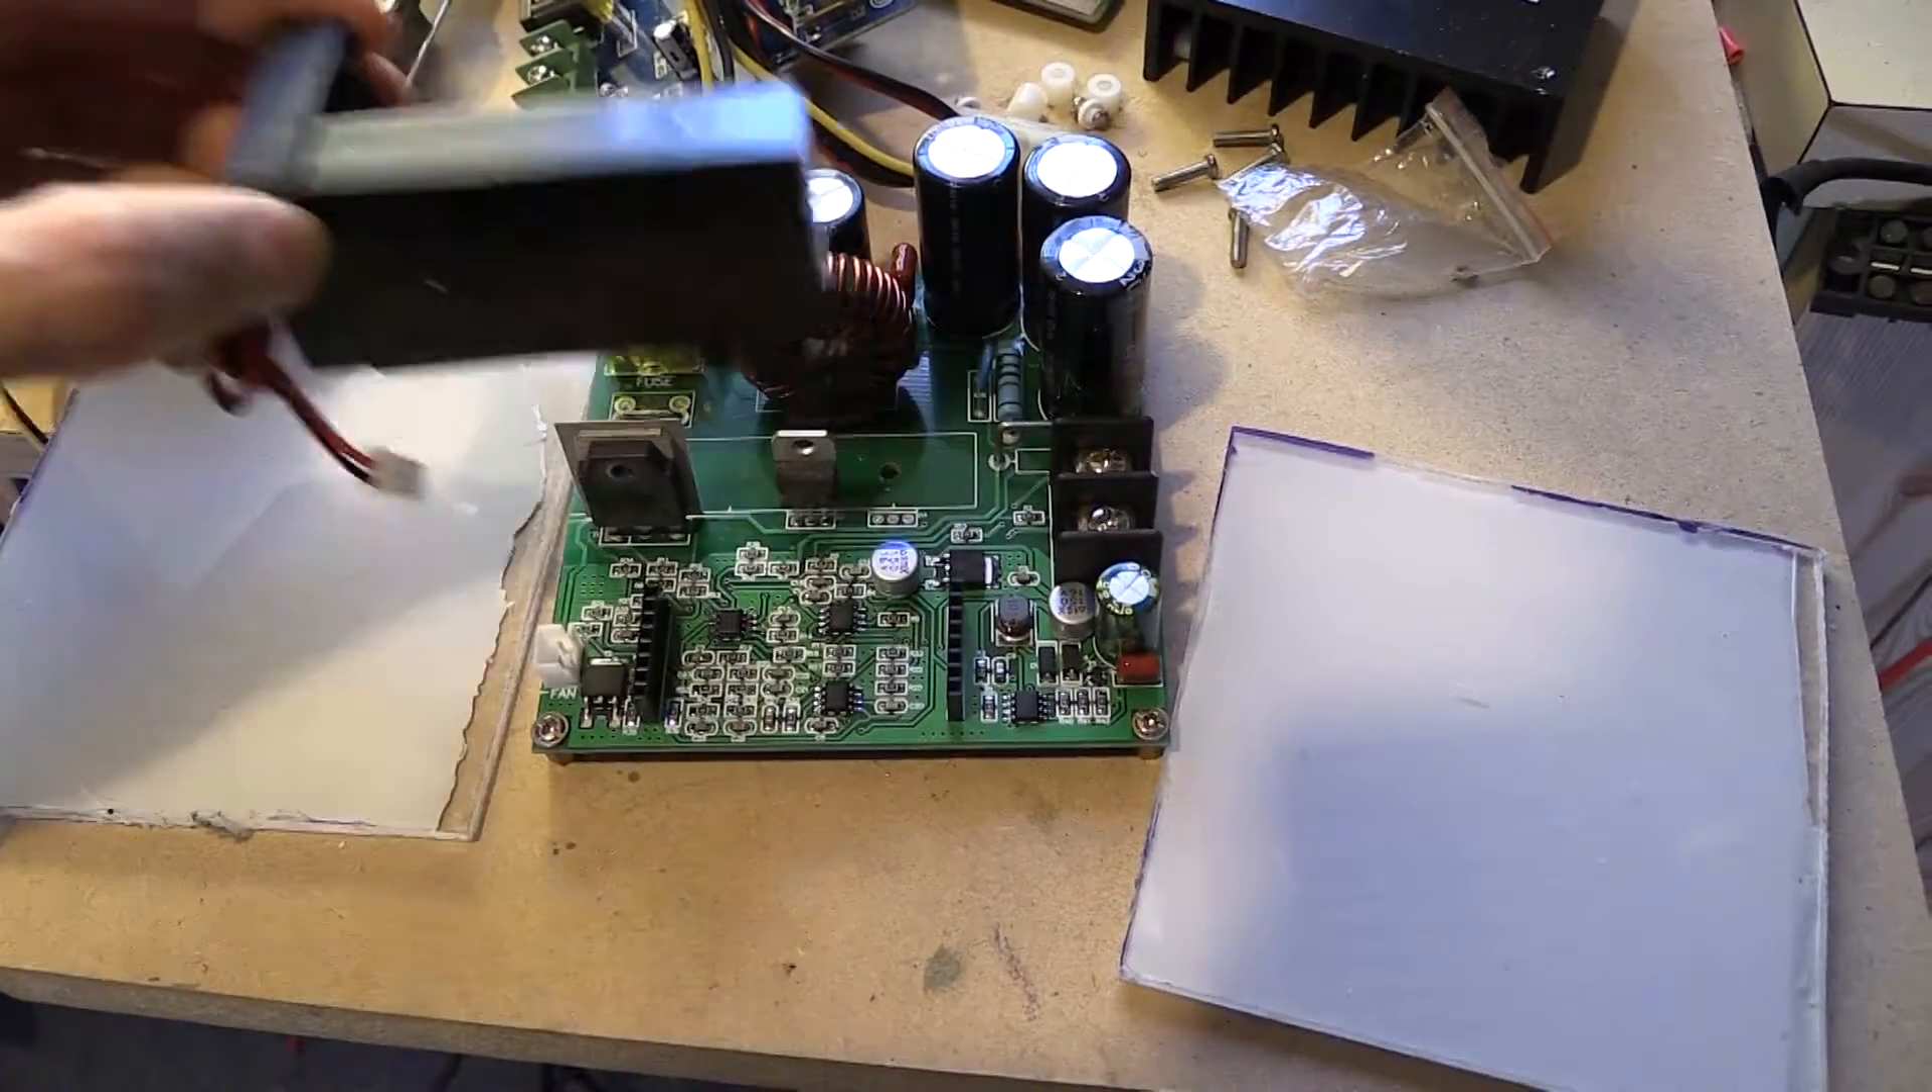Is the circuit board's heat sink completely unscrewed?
Yes.